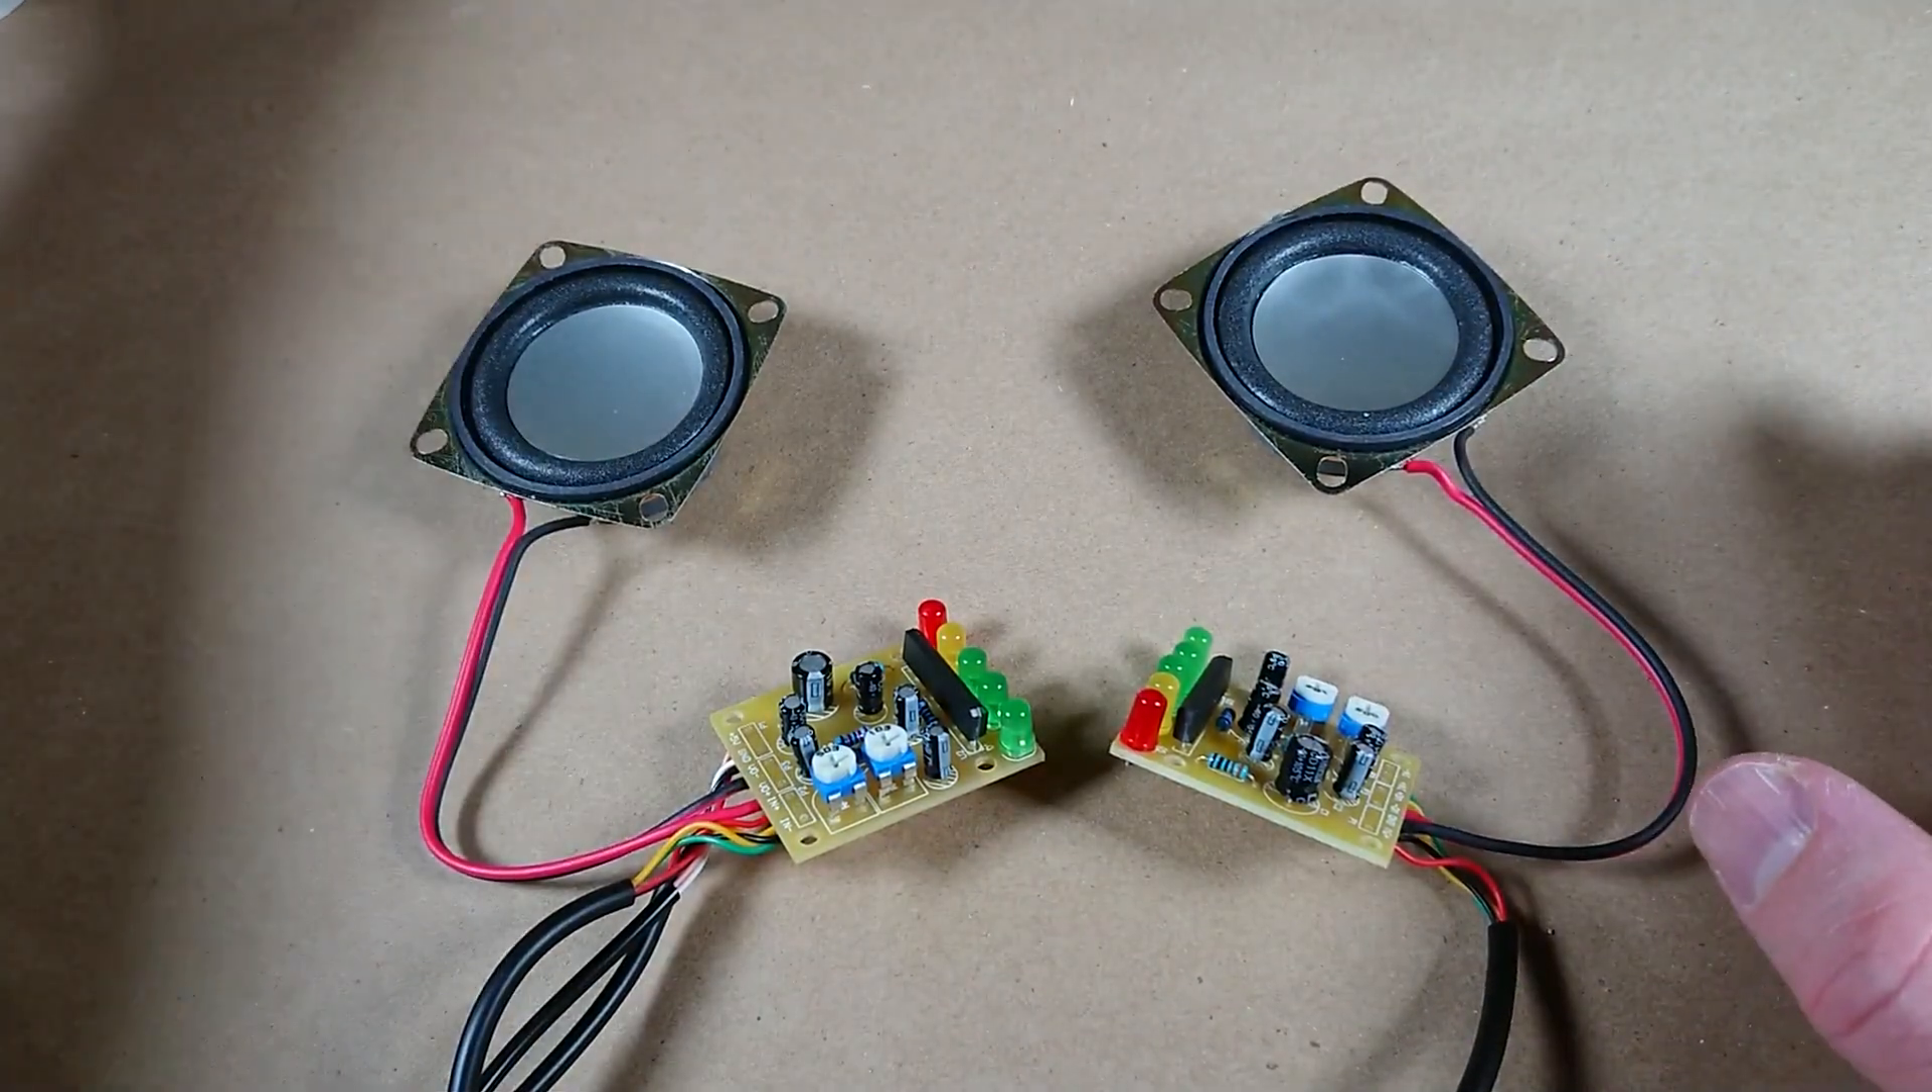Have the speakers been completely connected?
Yes.